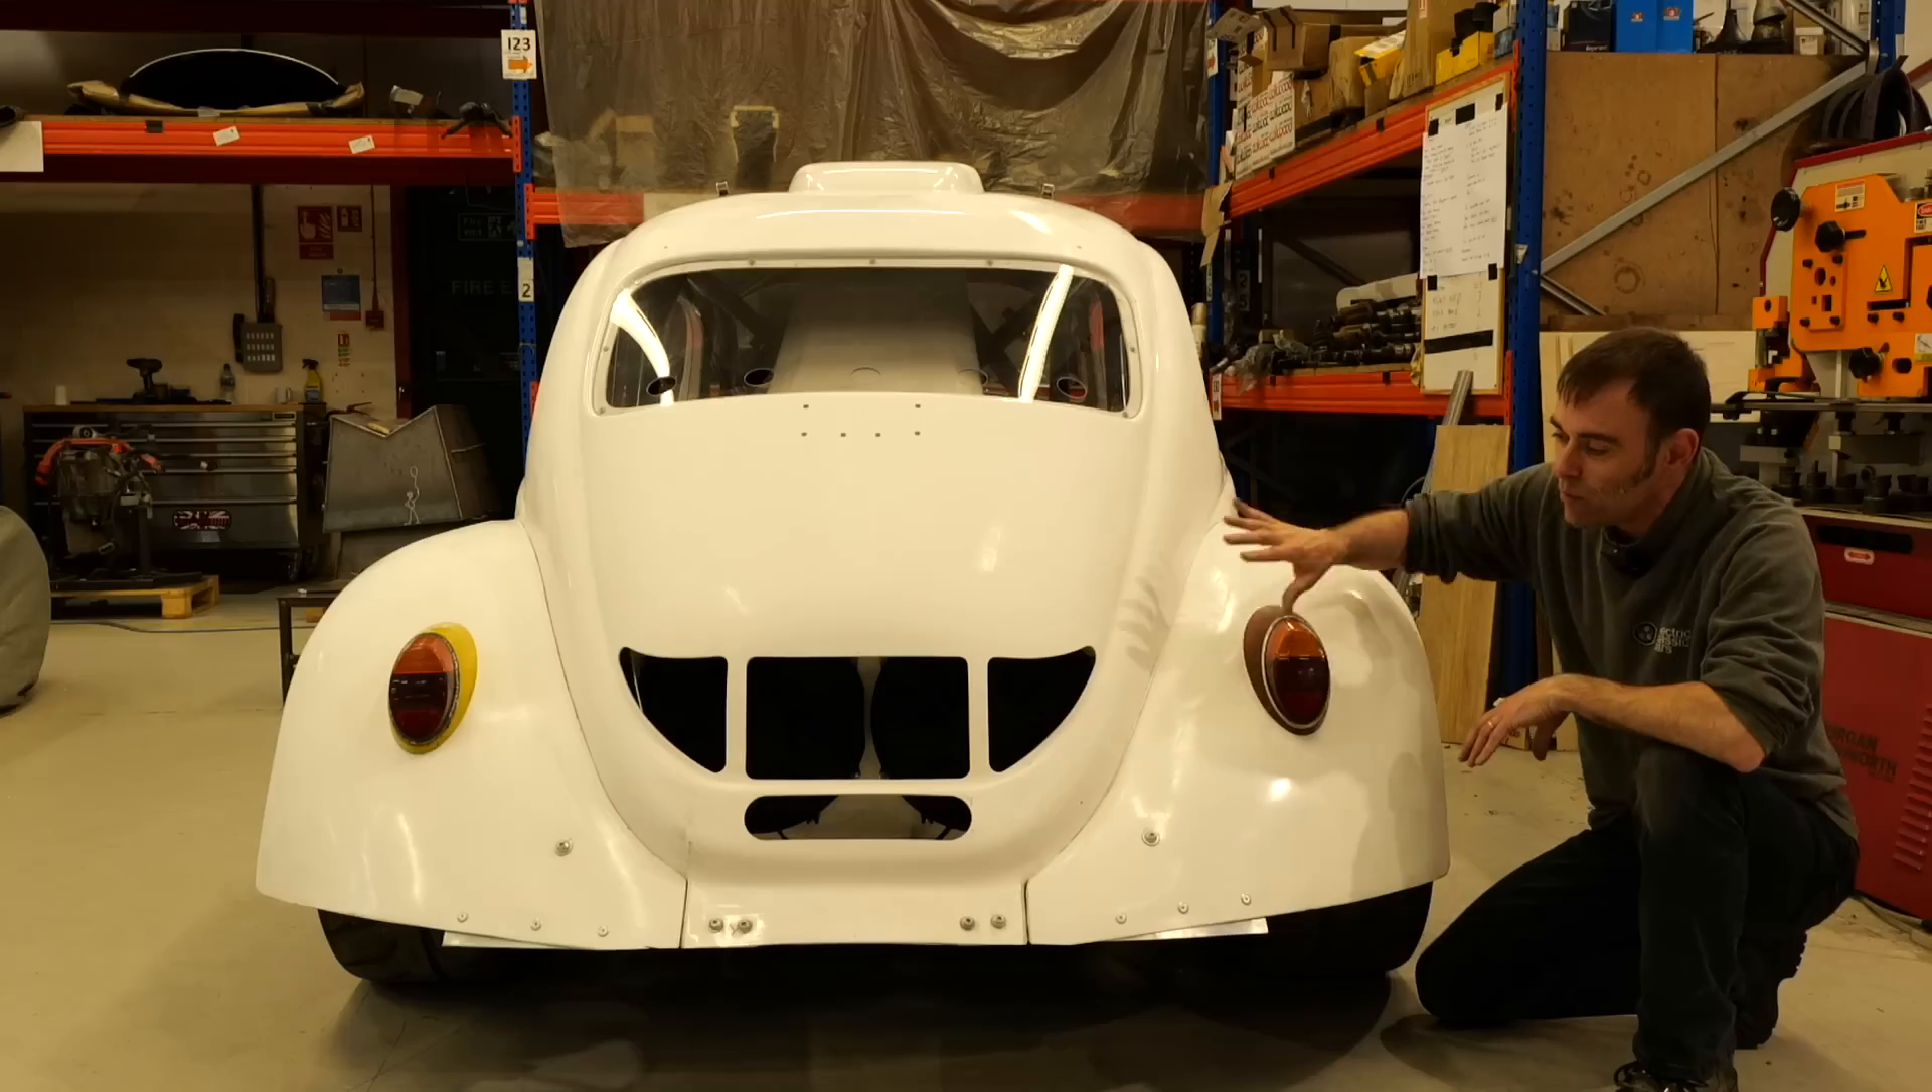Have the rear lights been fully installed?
Yes.